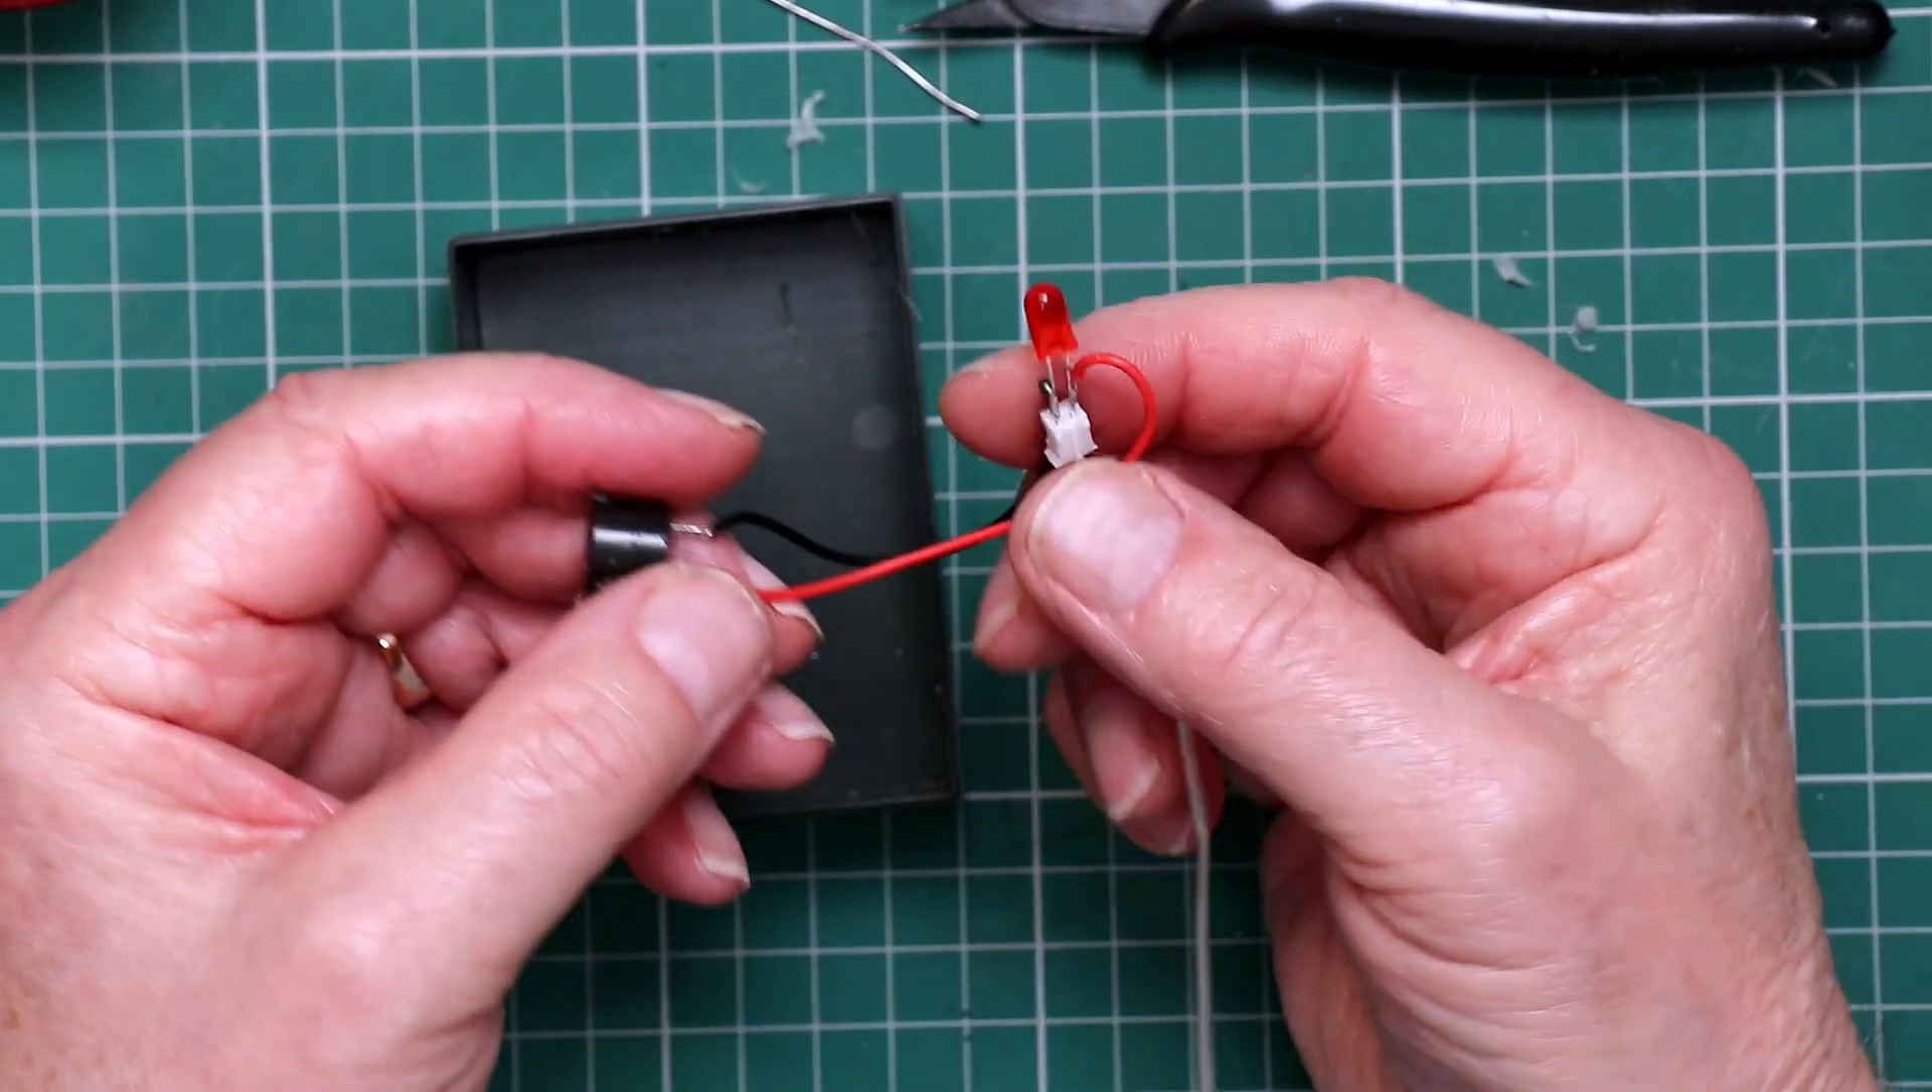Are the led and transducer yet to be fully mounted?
Yes.